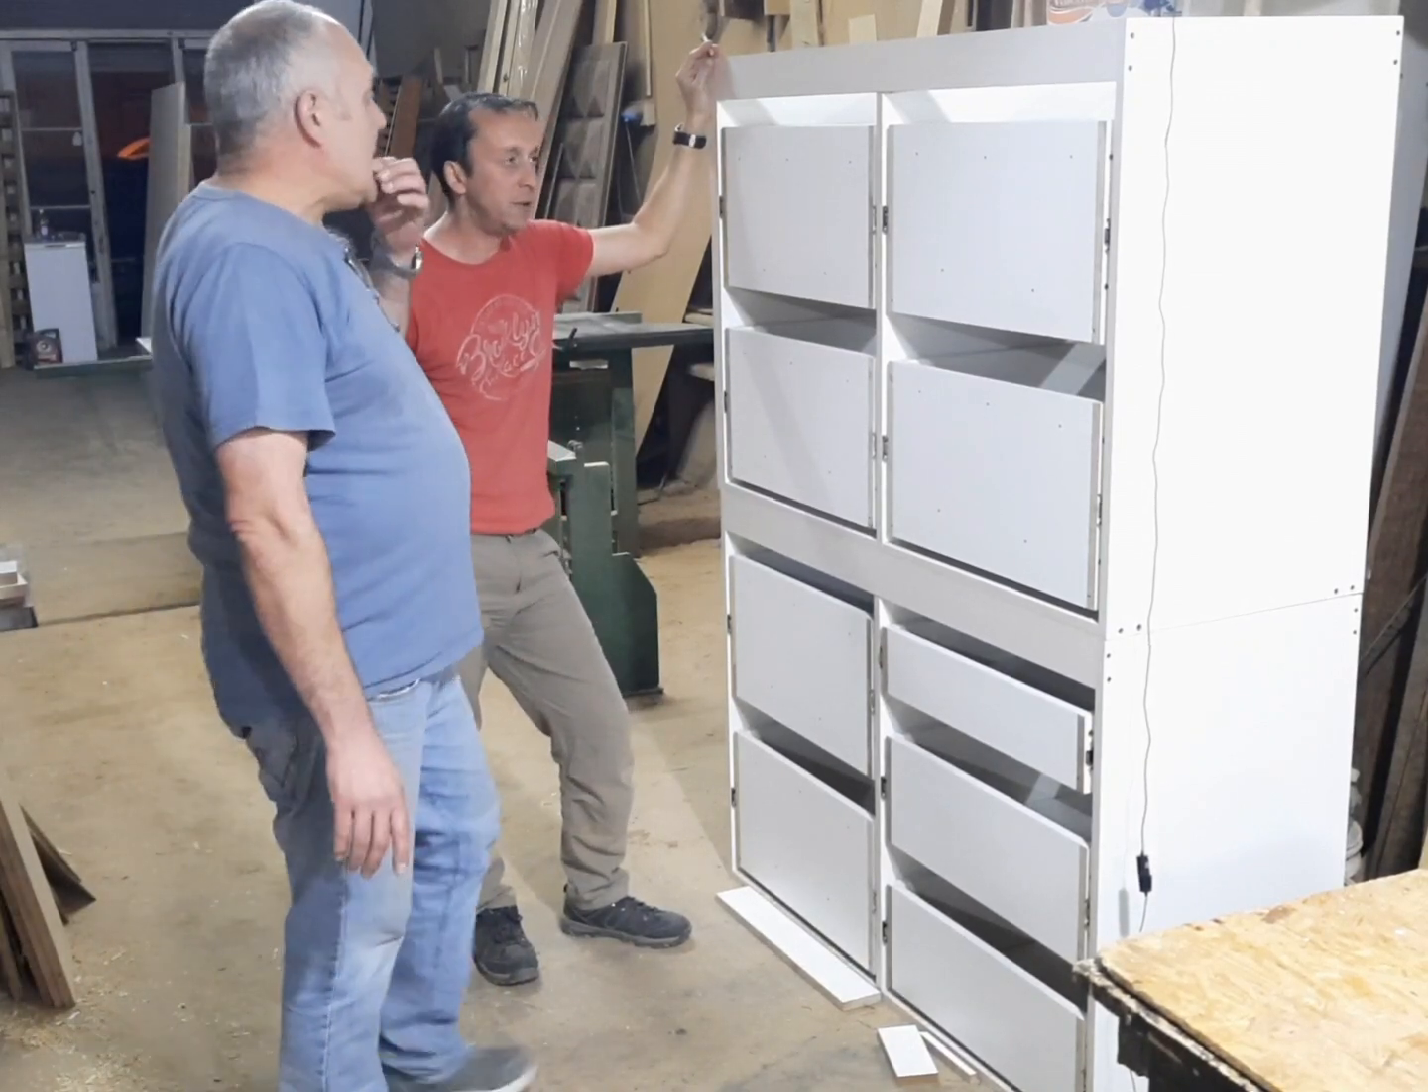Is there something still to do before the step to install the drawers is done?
No.